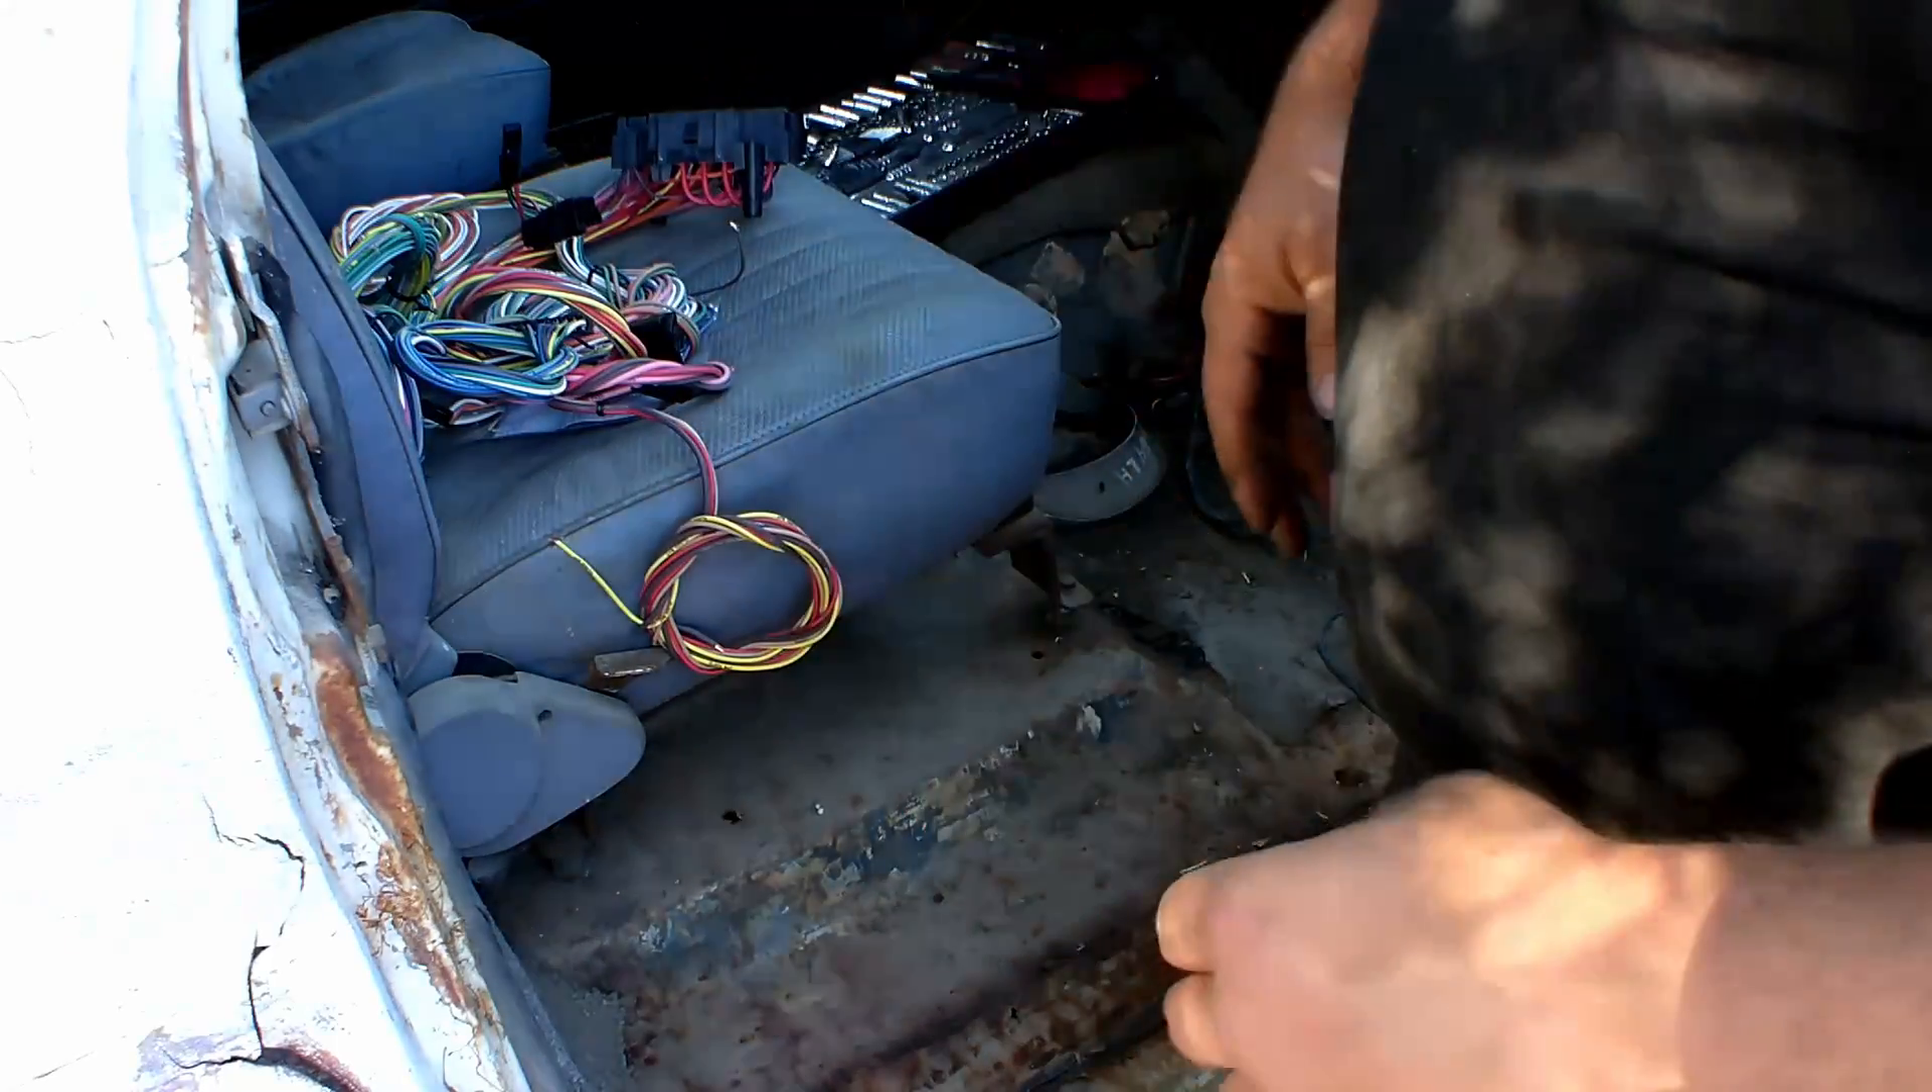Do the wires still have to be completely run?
Yes.